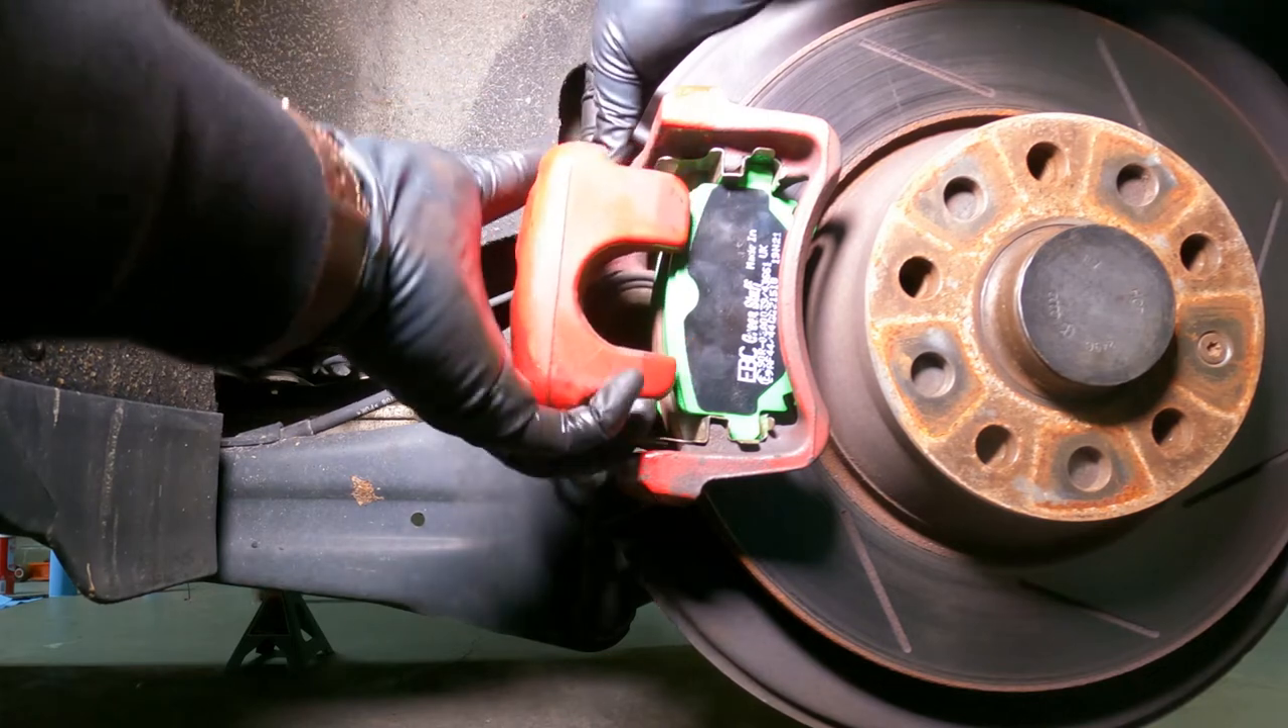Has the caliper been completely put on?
No.